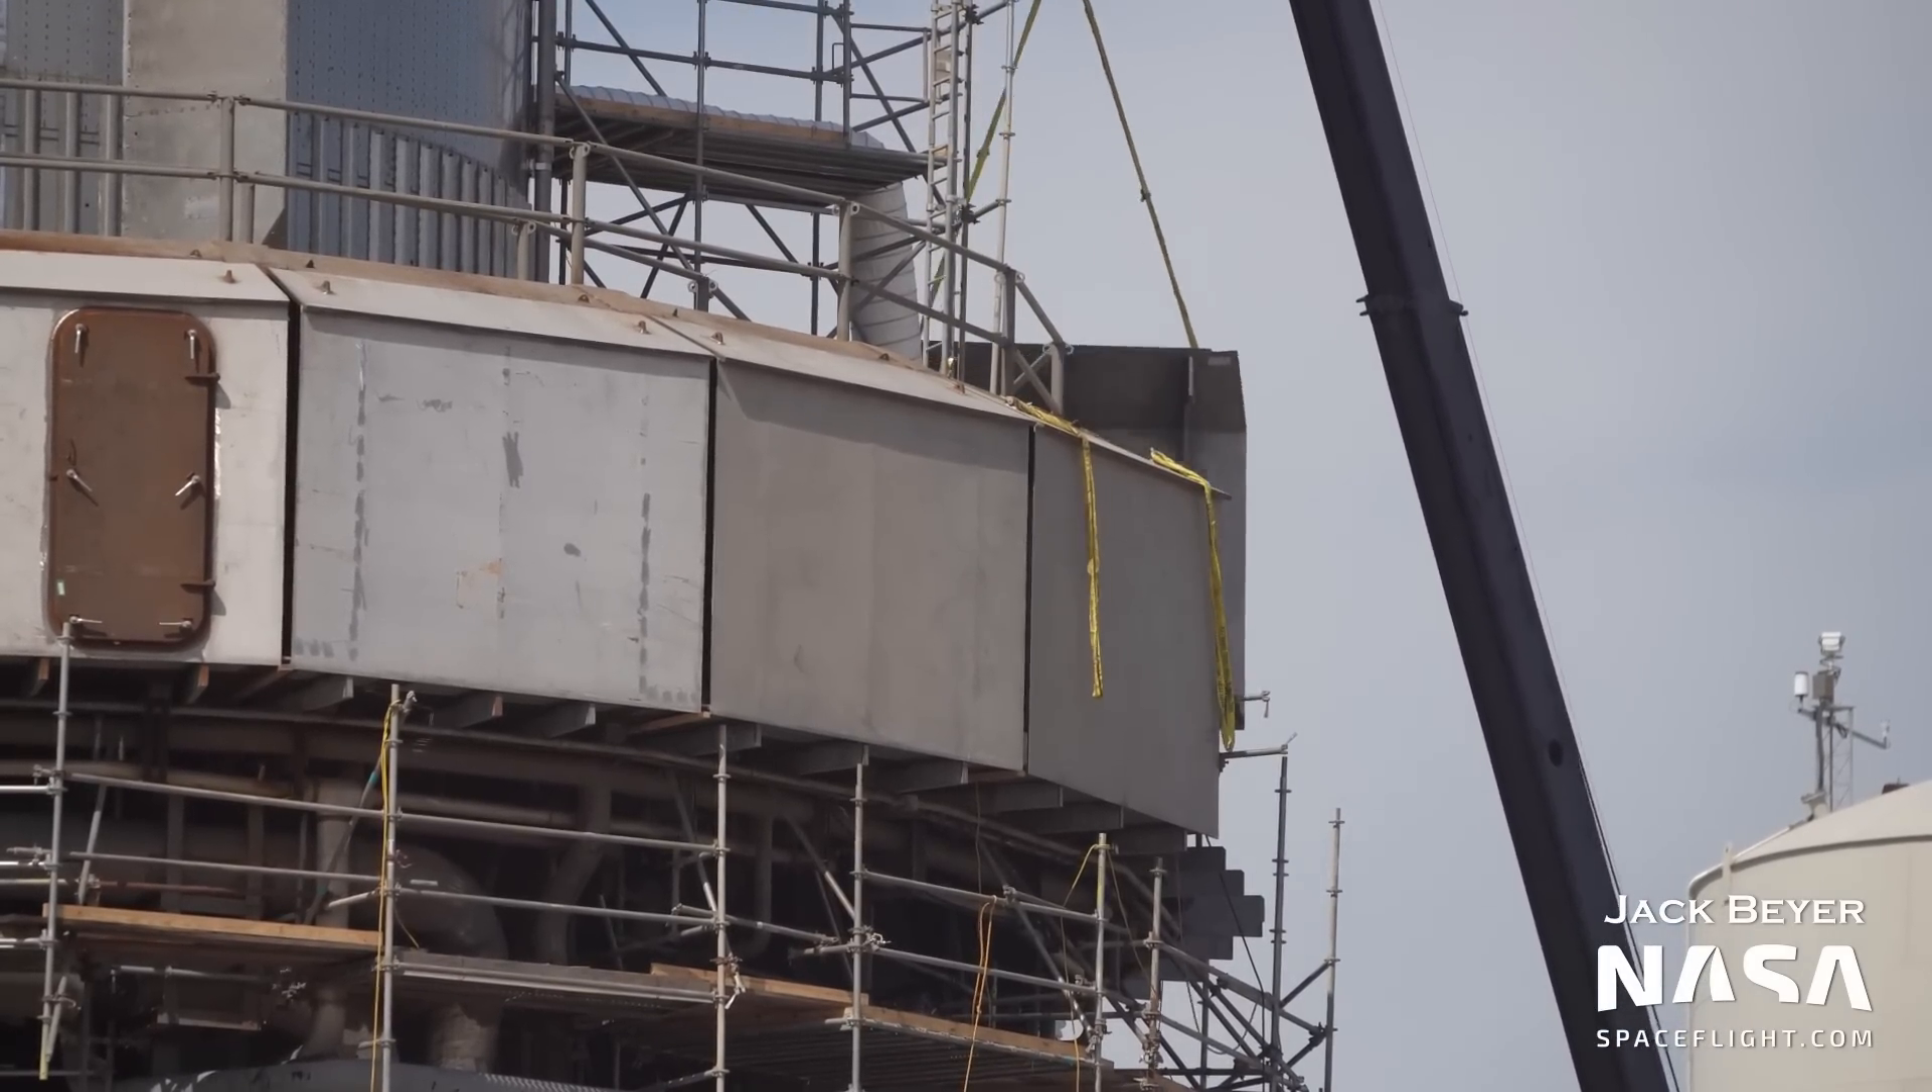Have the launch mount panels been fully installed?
No.